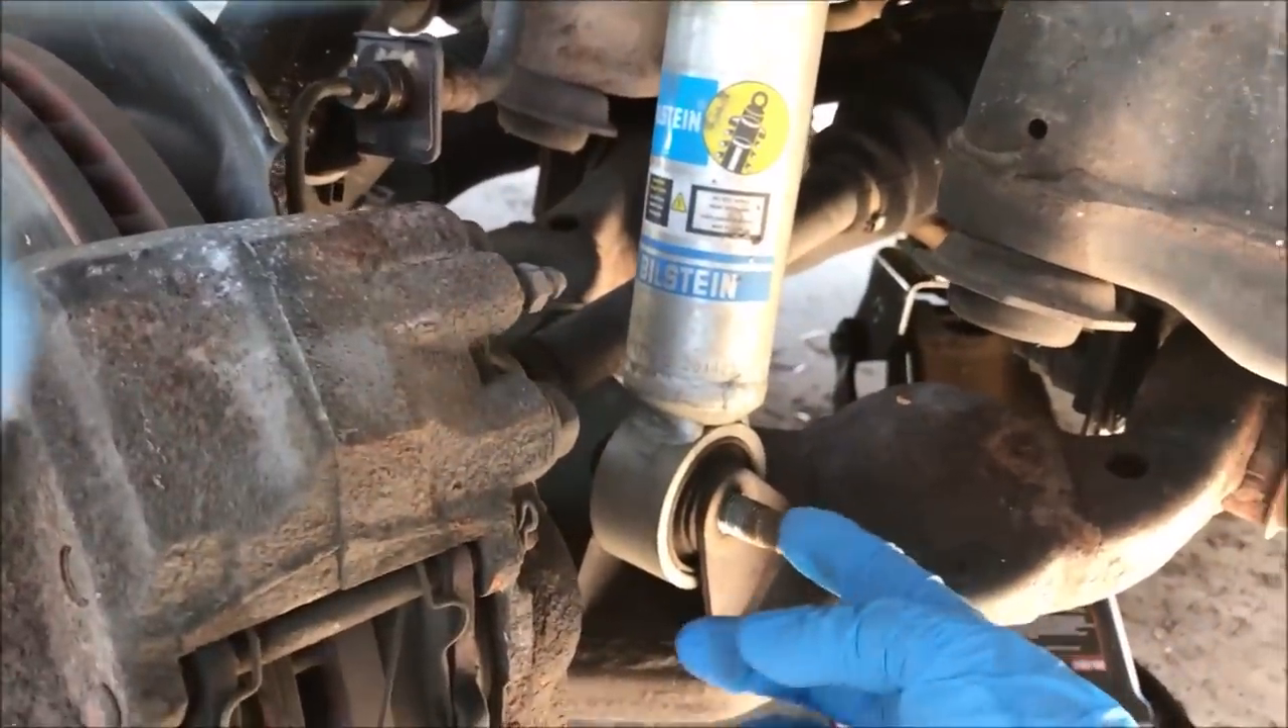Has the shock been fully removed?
No.